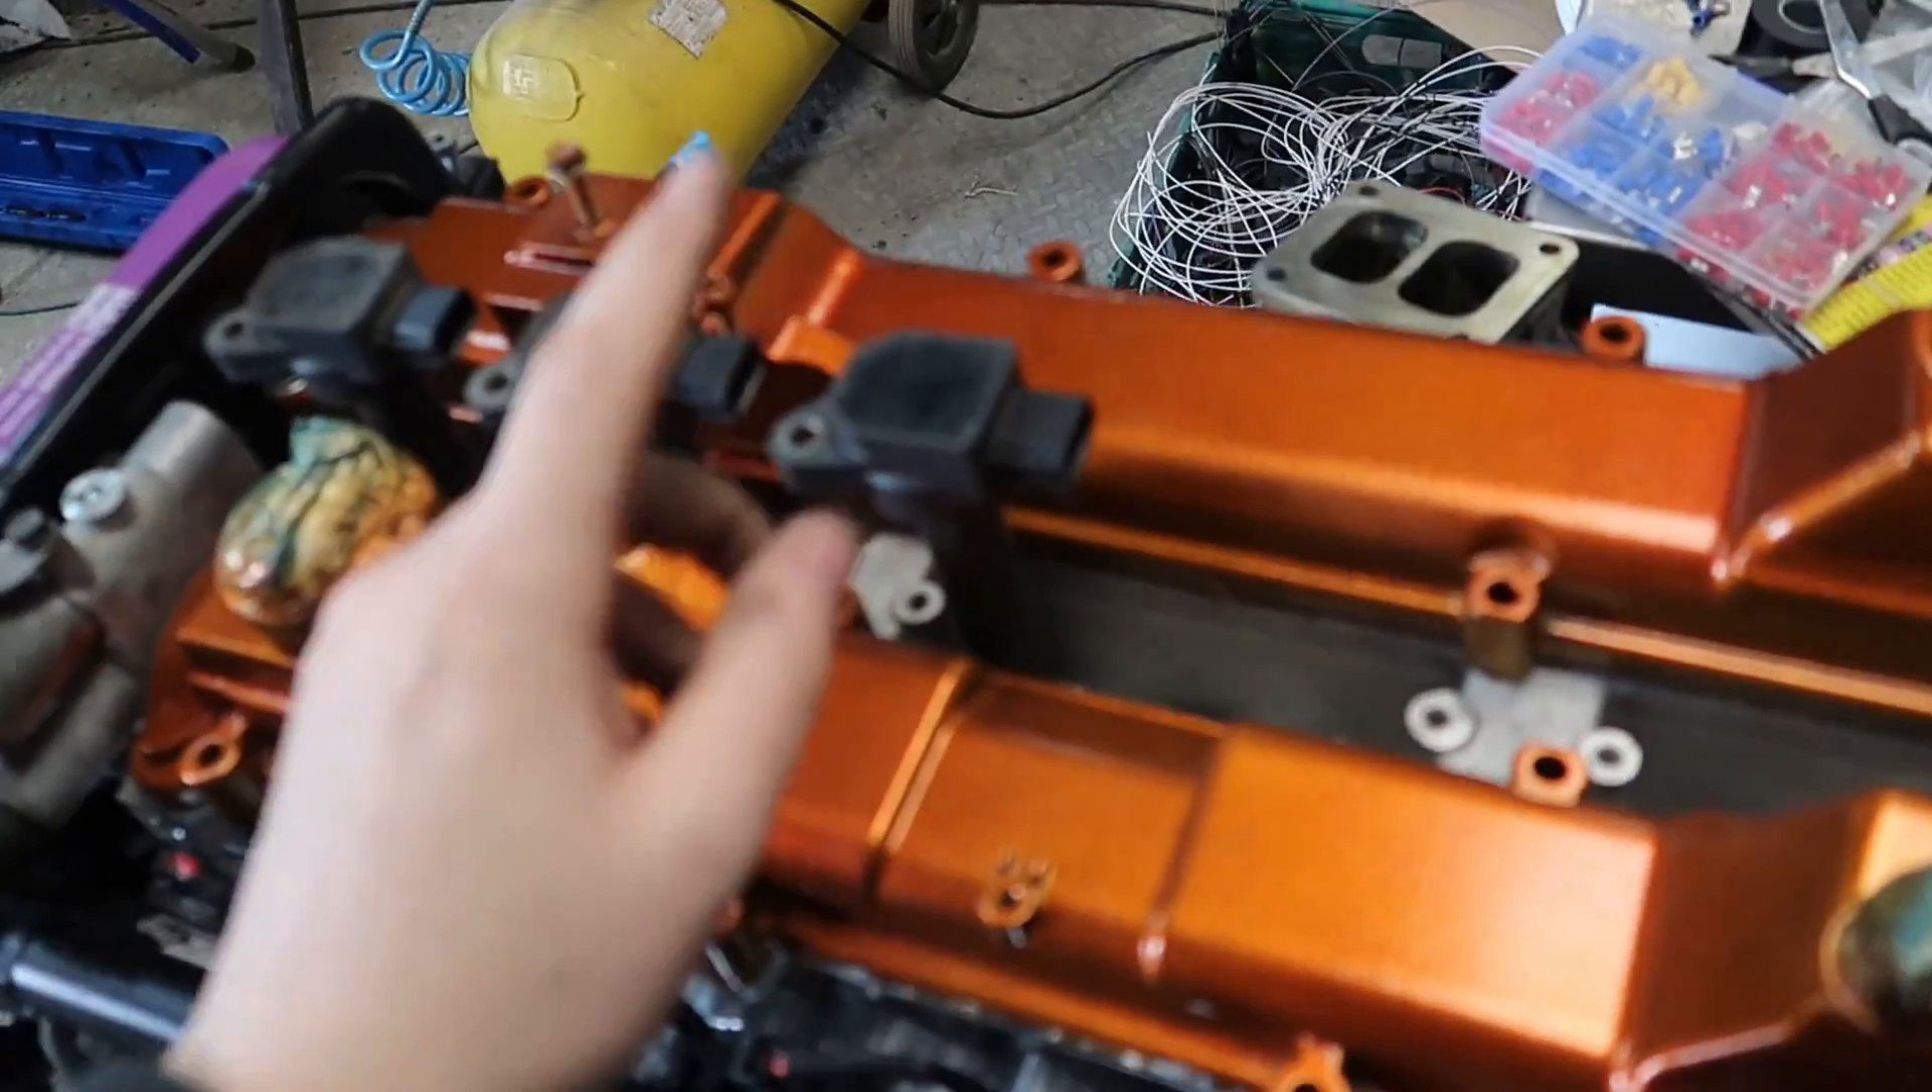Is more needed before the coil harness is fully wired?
Yes.